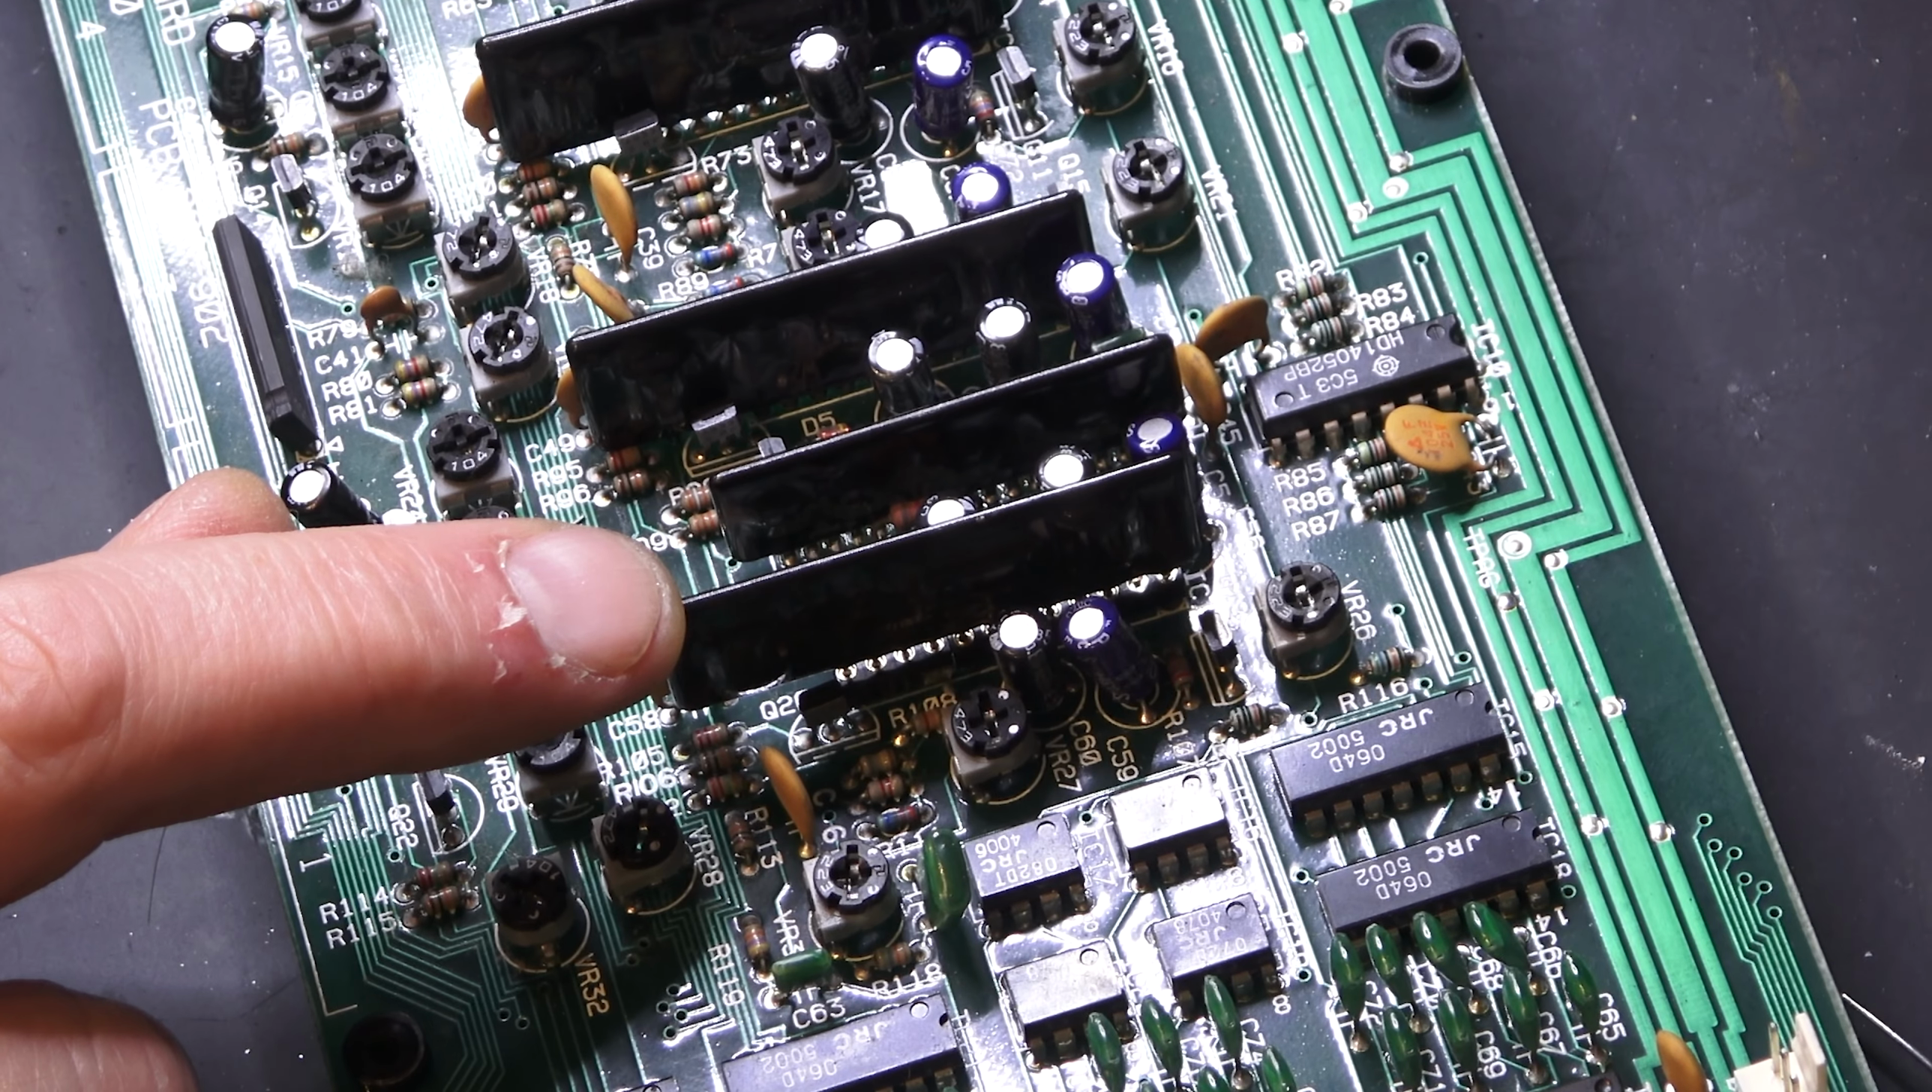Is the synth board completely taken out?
Yes.